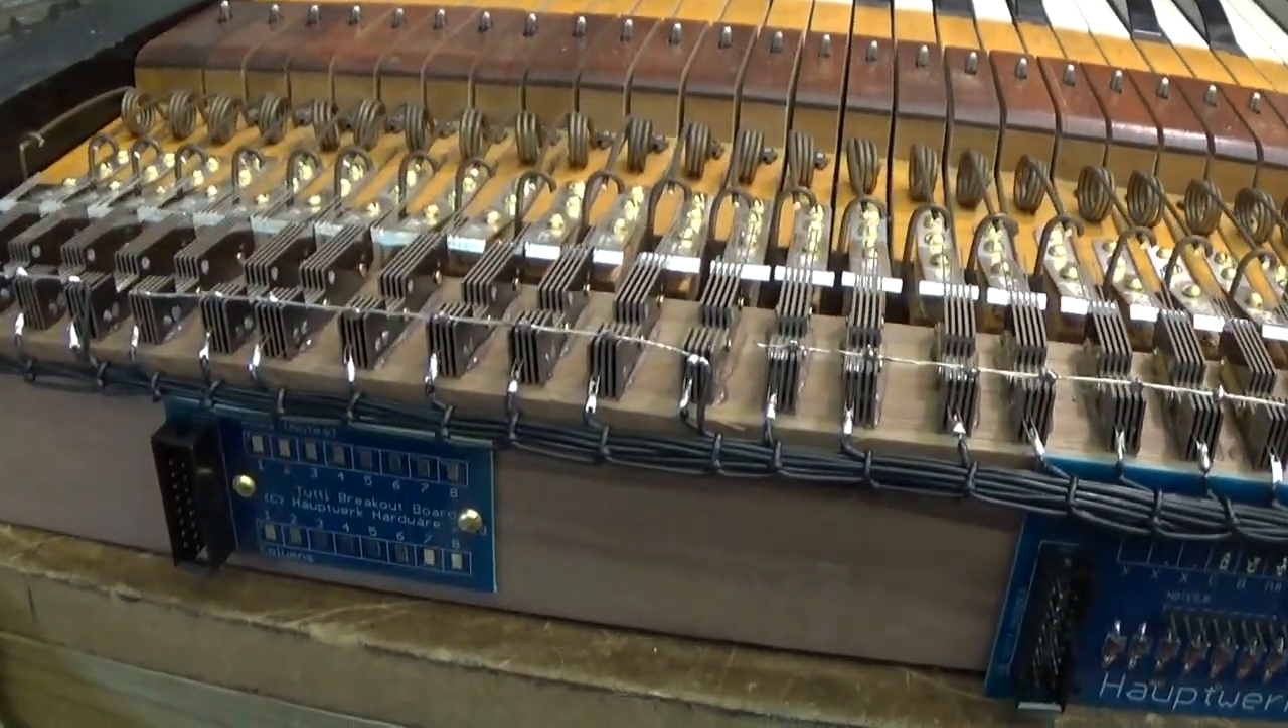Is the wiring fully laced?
Yes.